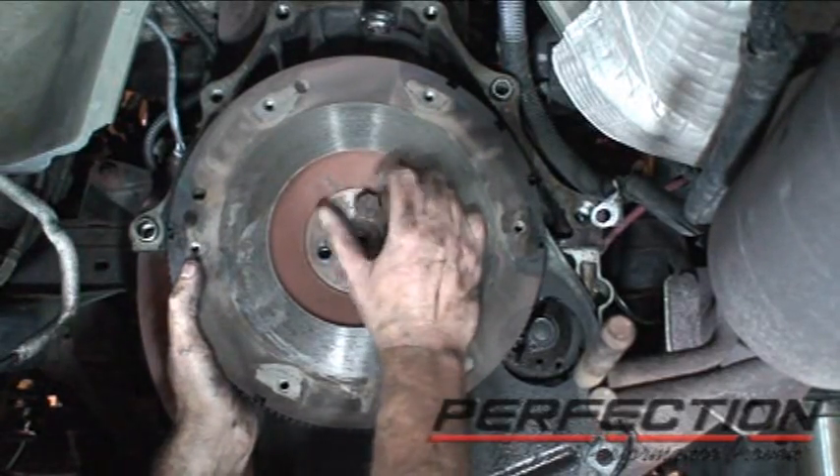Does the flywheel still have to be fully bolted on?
Yes.